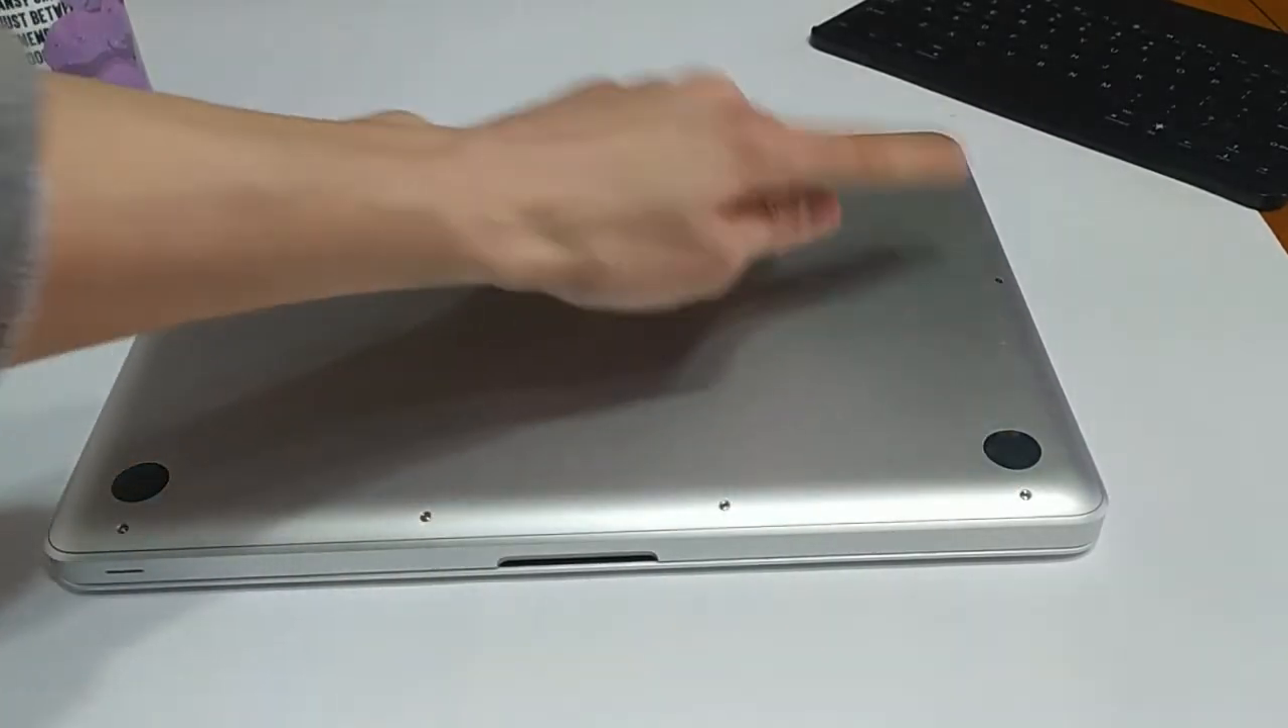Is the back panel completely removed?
No.